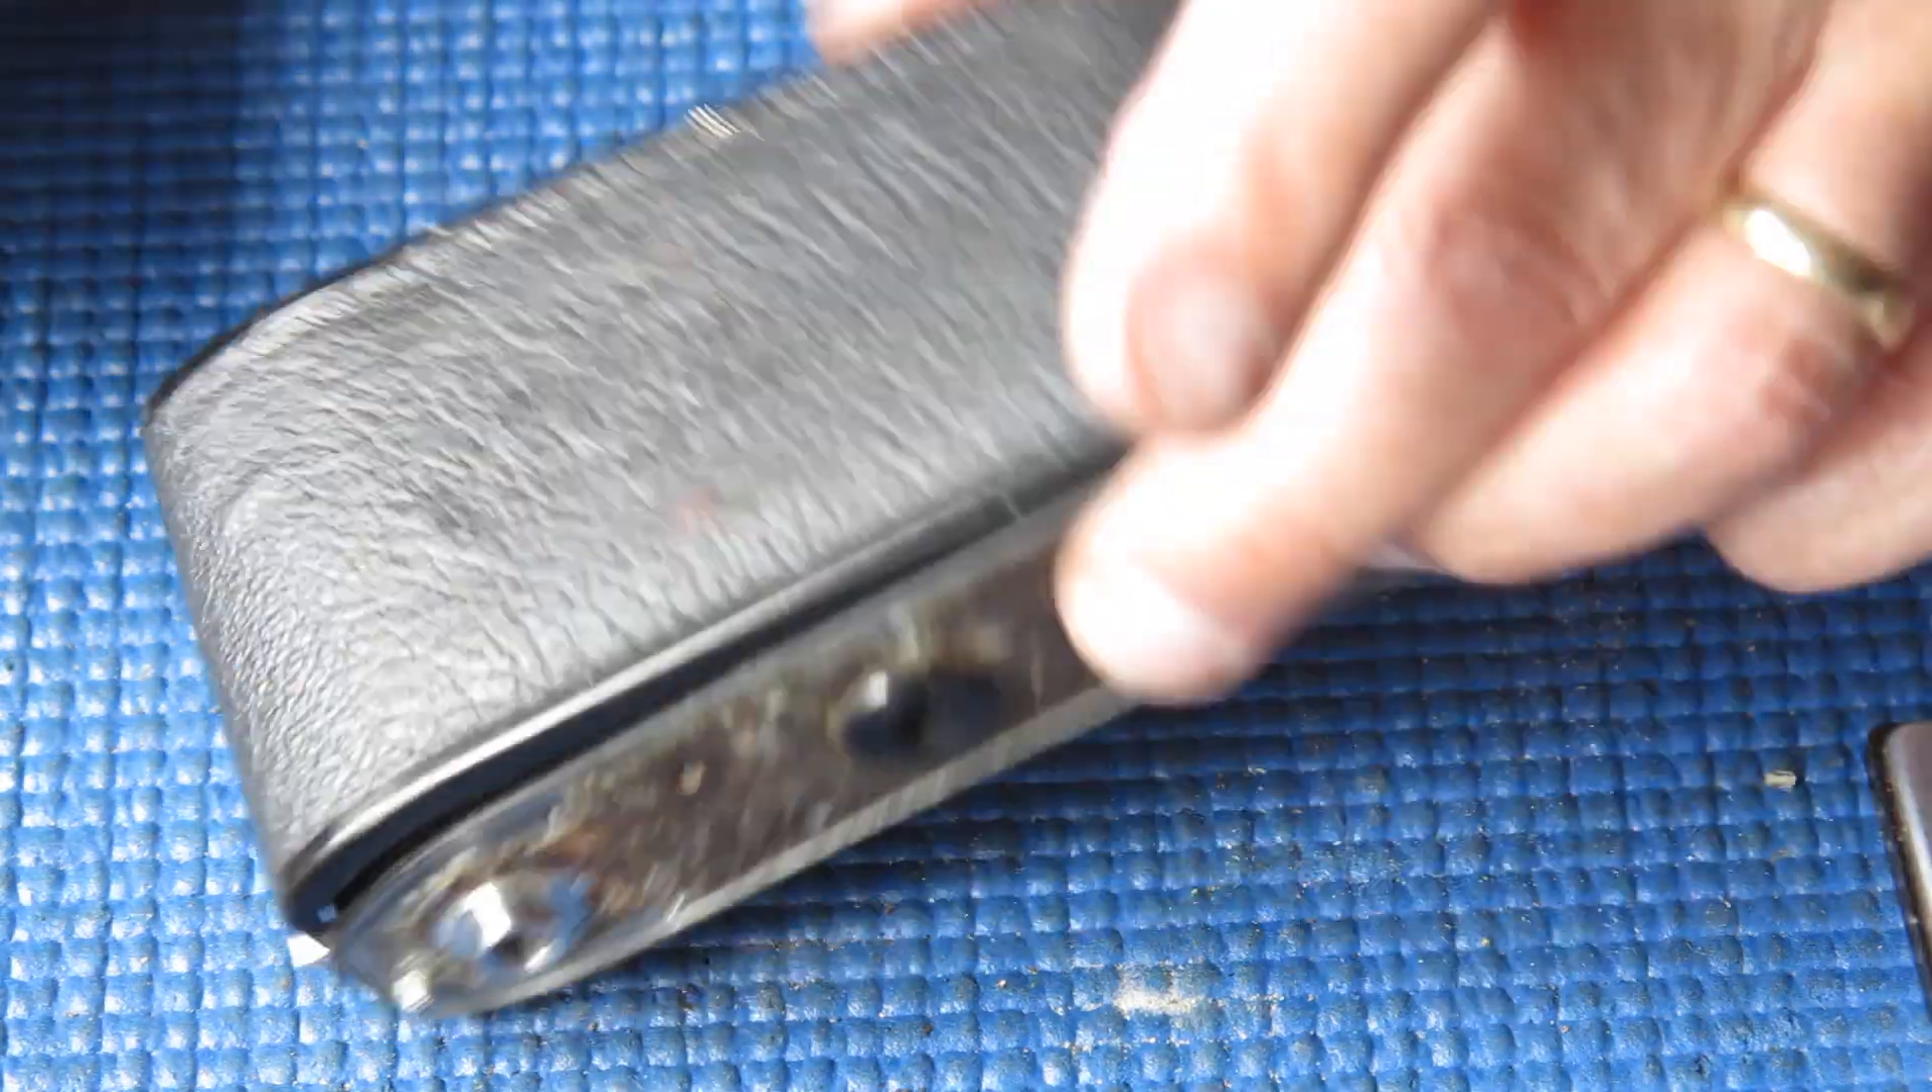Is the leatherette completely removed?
No.